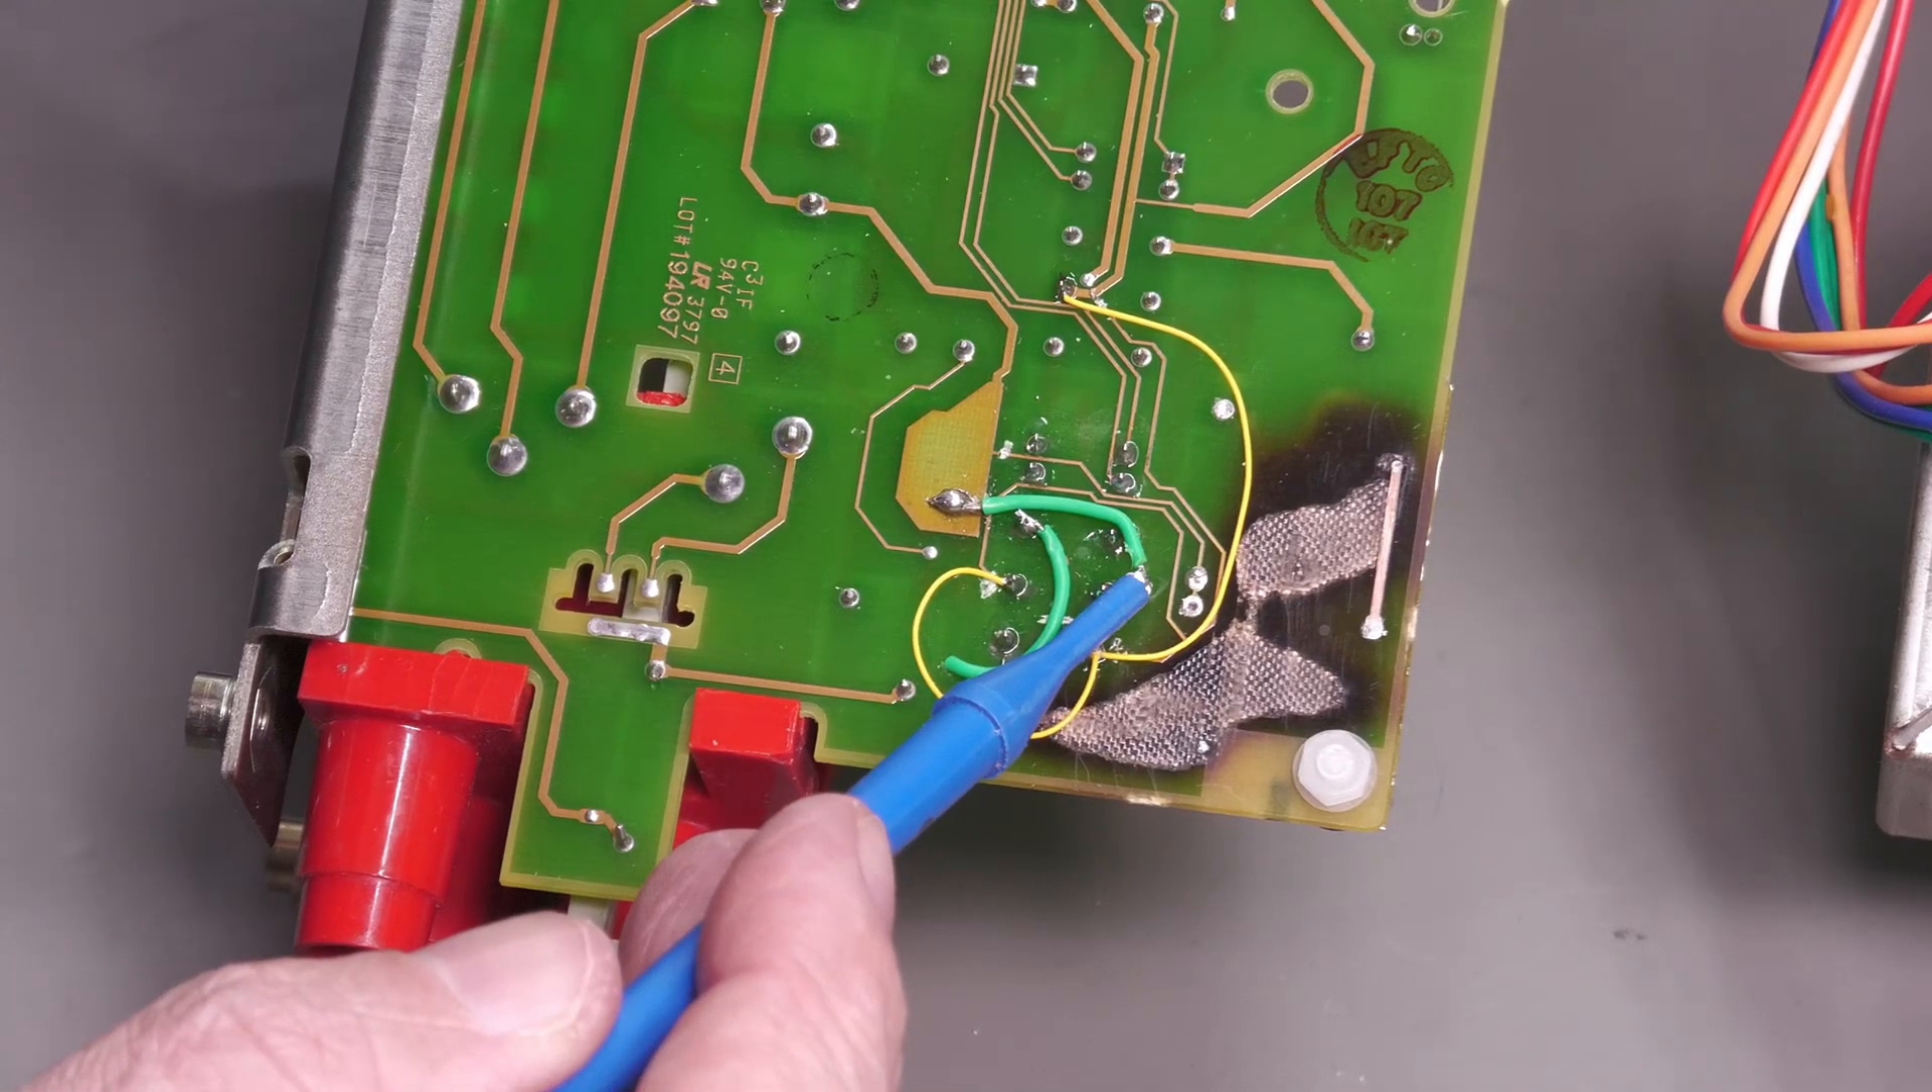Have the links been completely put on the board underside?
Yes.